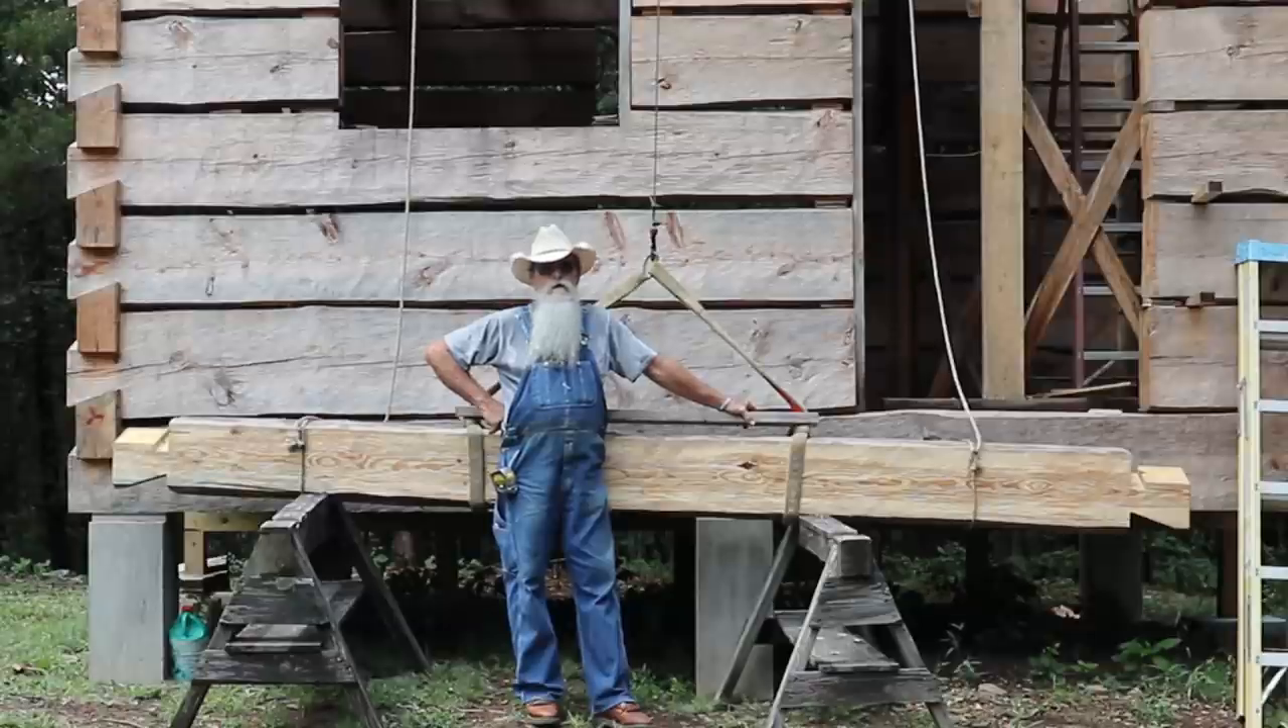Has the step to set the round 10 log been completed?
No.